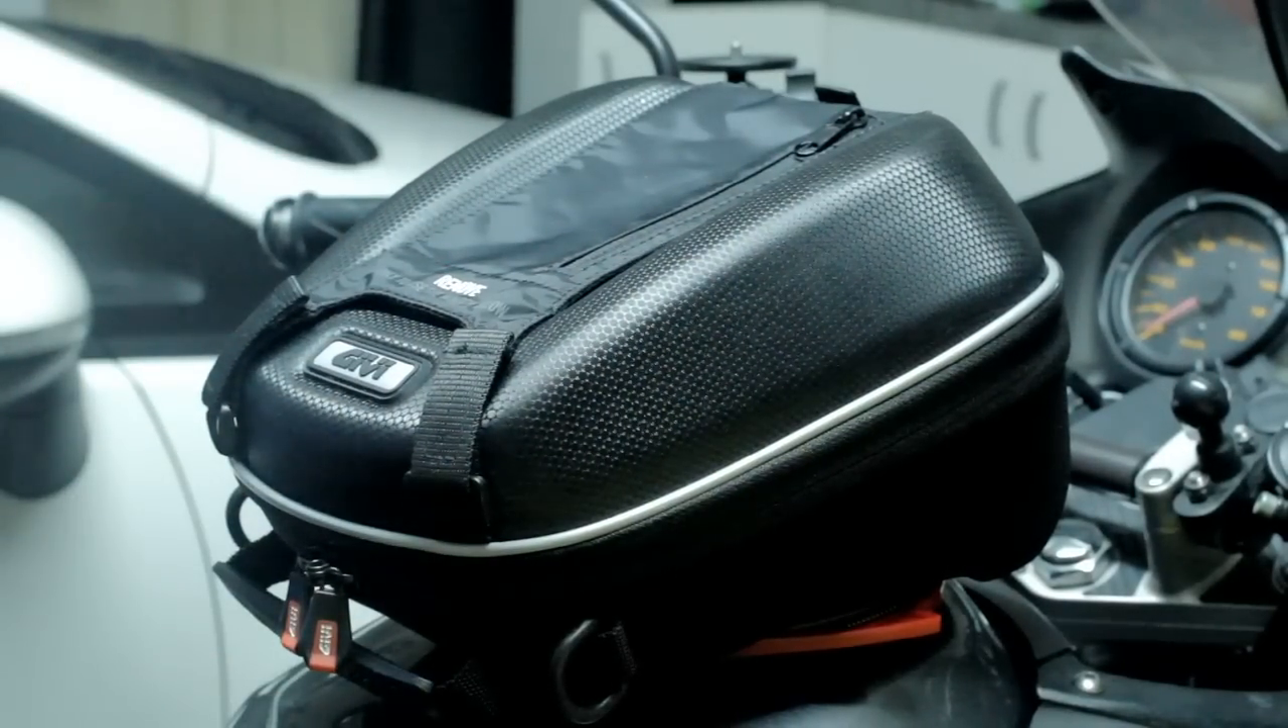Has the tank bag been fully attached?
Yes.